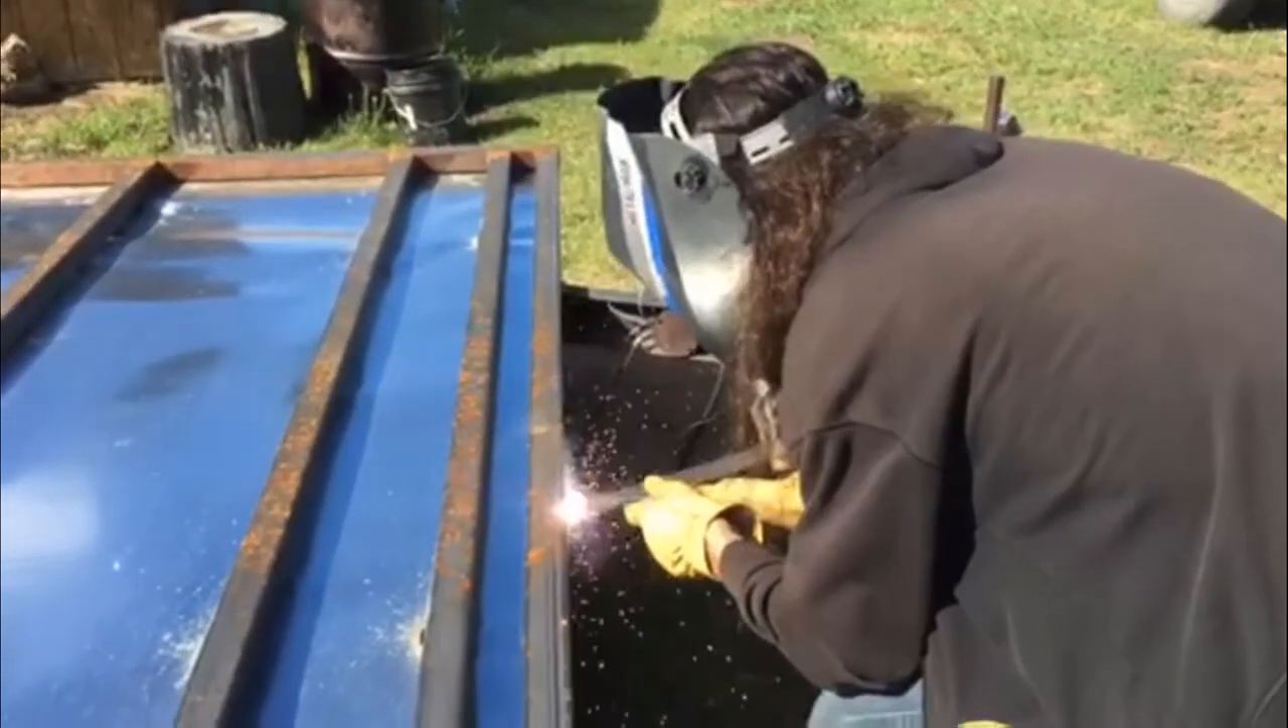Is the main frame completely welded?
No.